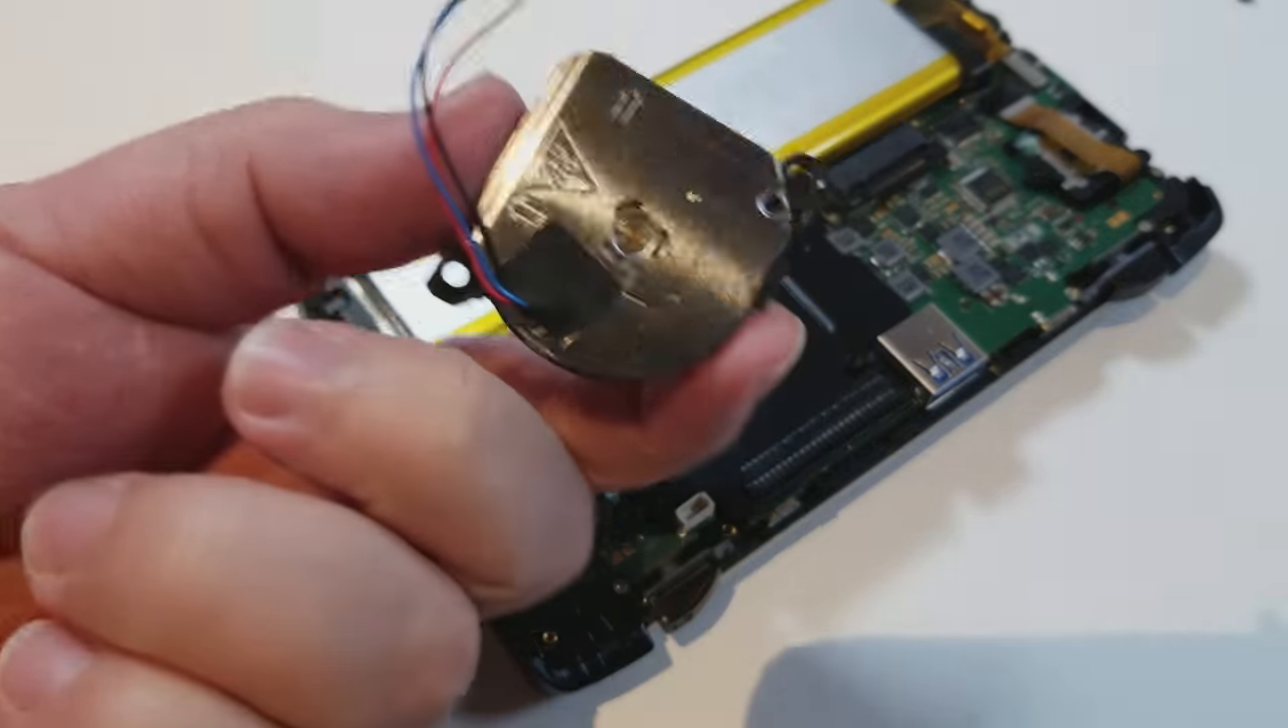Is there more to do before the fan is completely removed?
No.